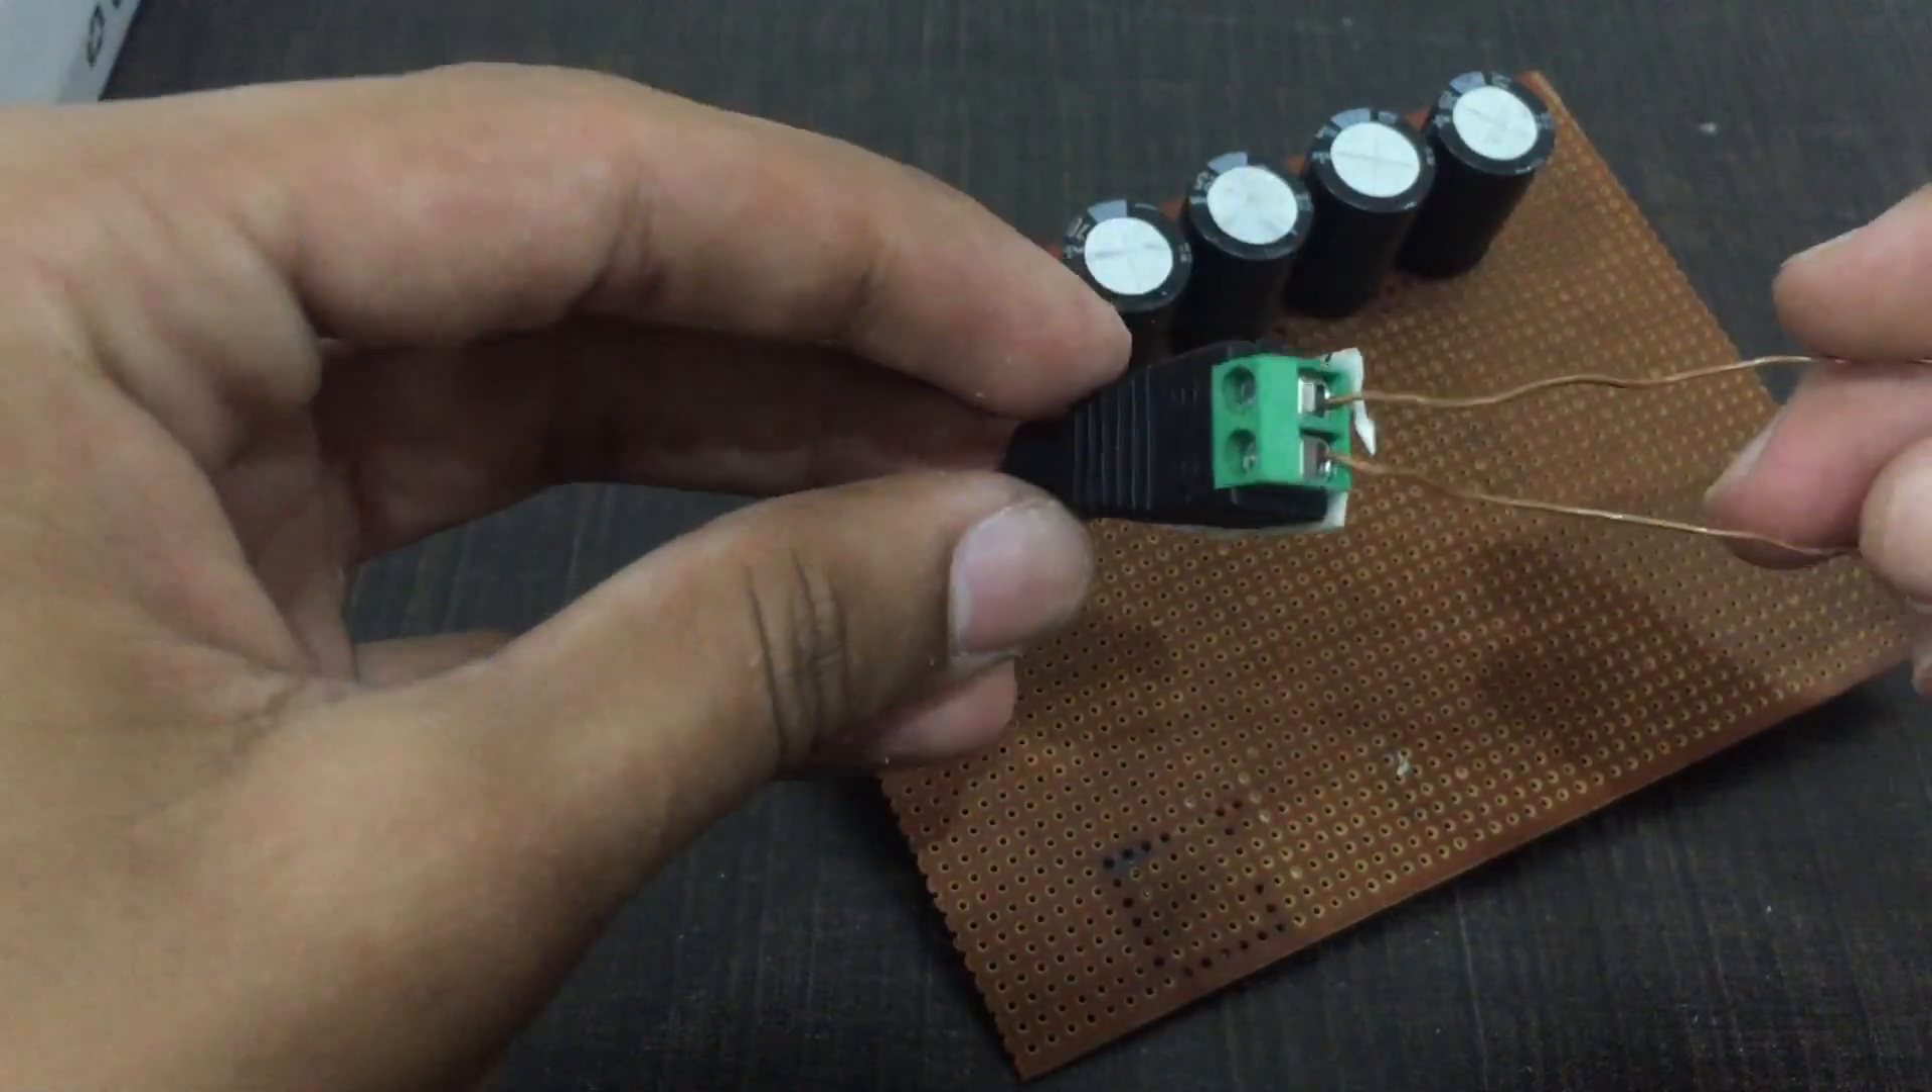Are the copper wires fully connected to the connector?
Yes.